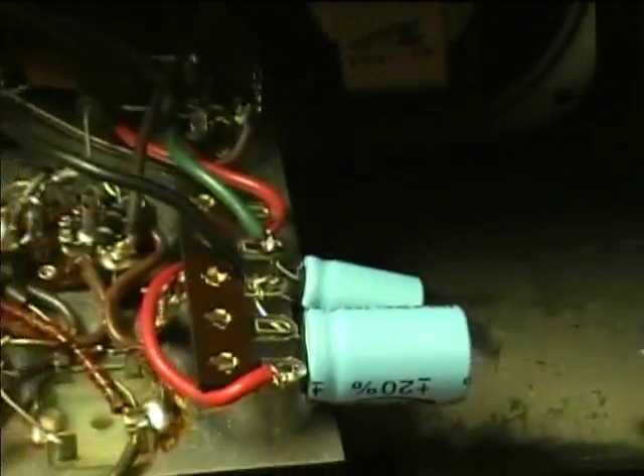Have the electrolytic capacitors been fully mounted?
Yes.